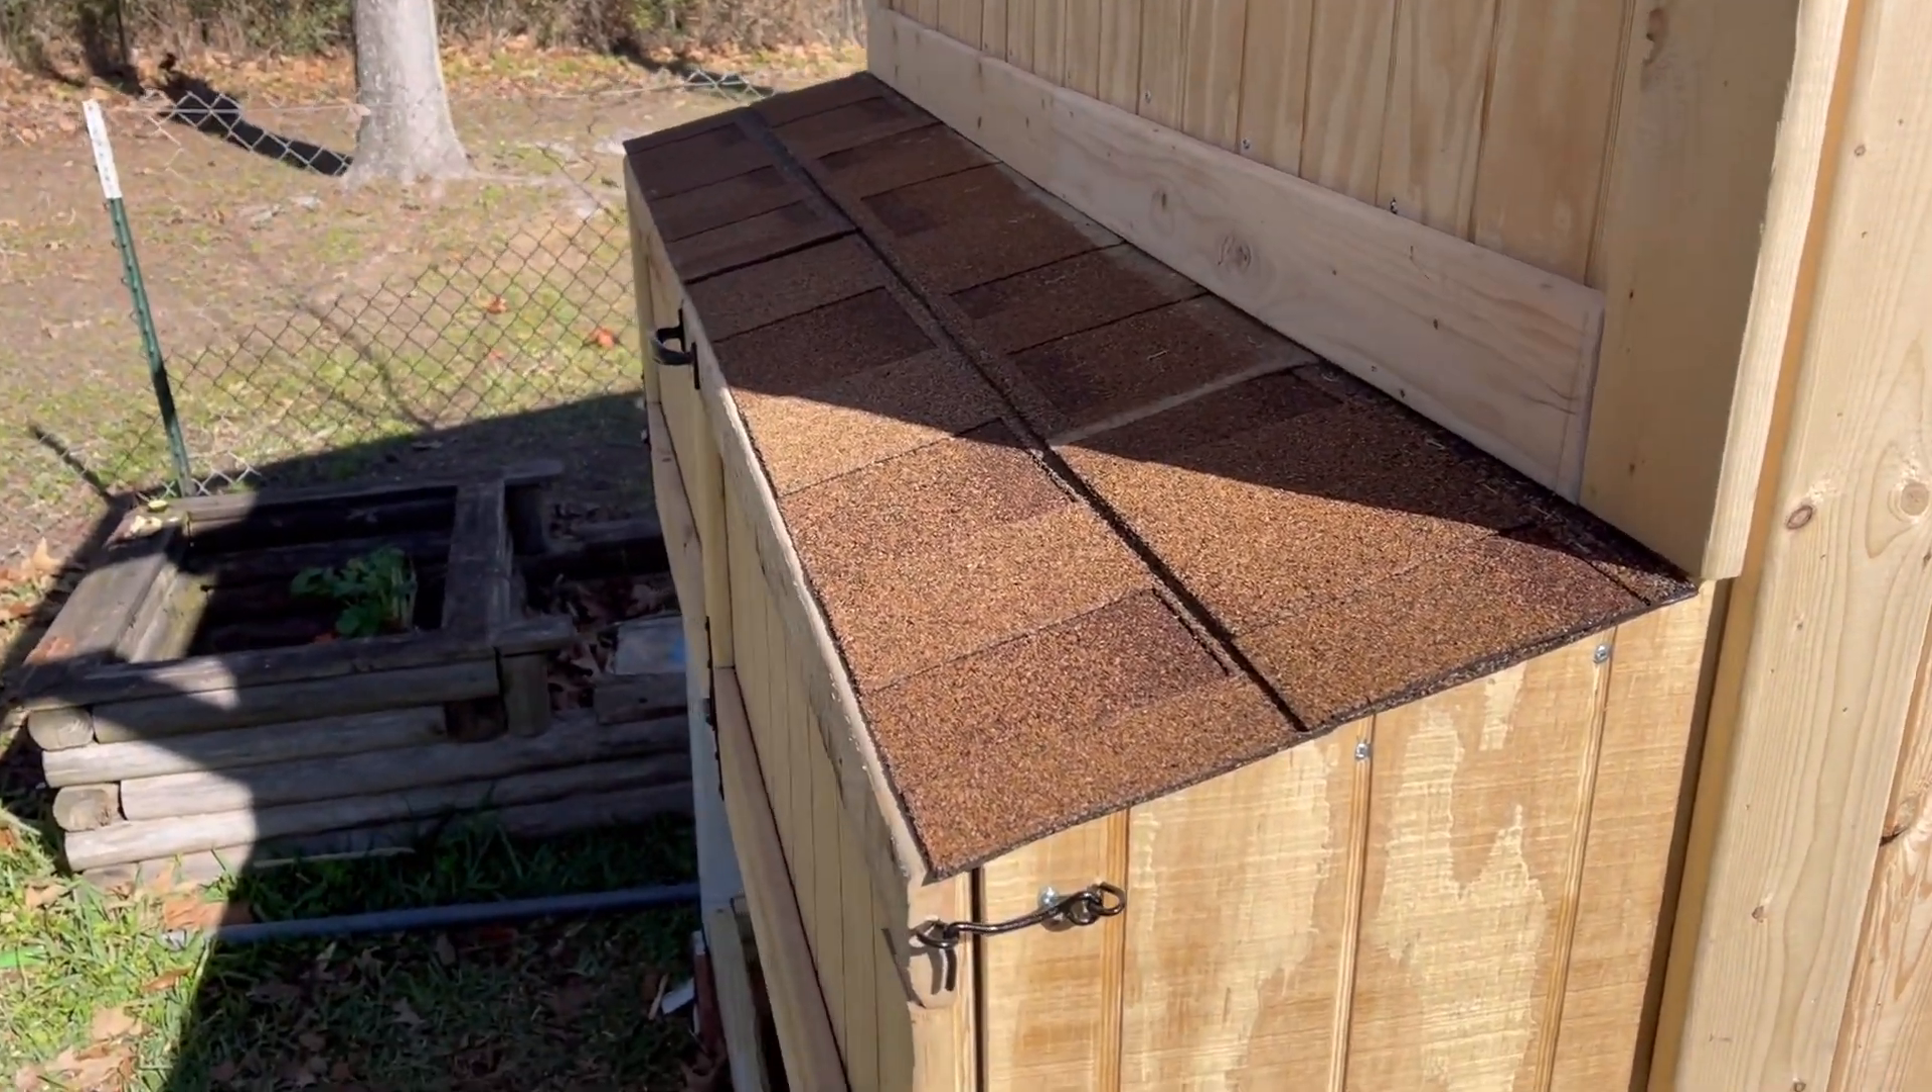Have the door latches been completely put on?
Yes.